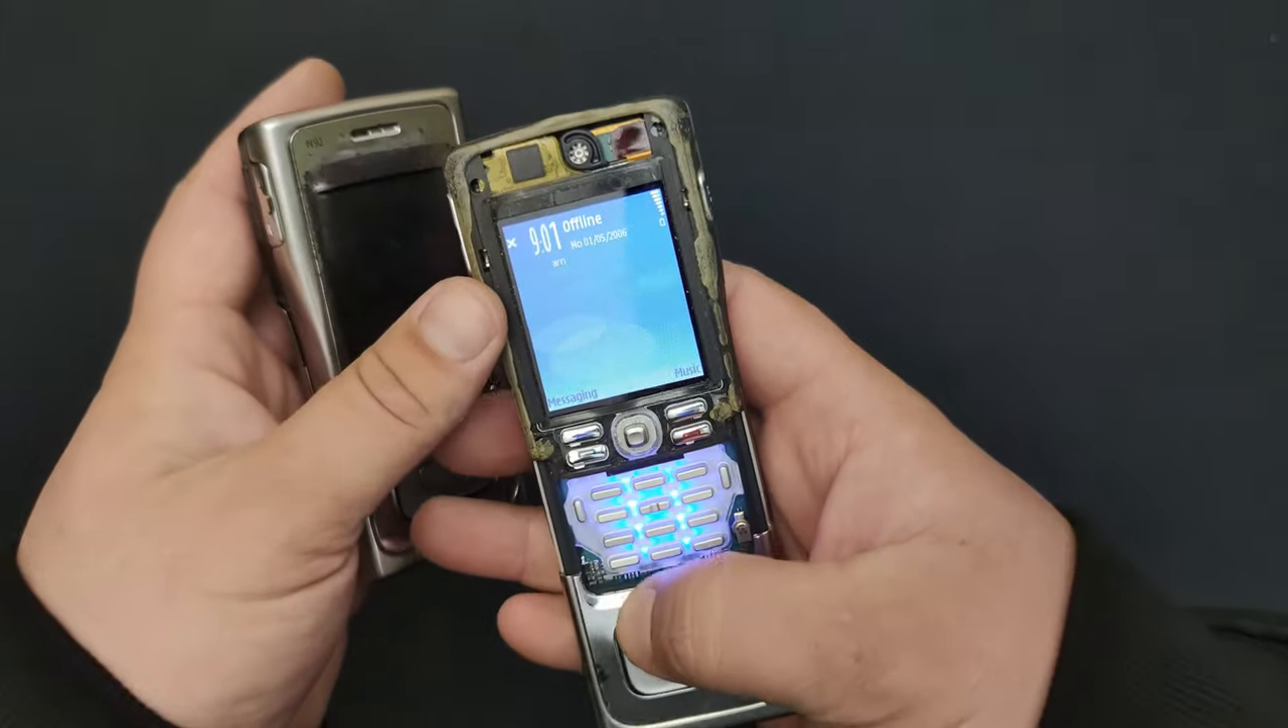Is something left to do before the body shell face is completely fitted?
Yes.